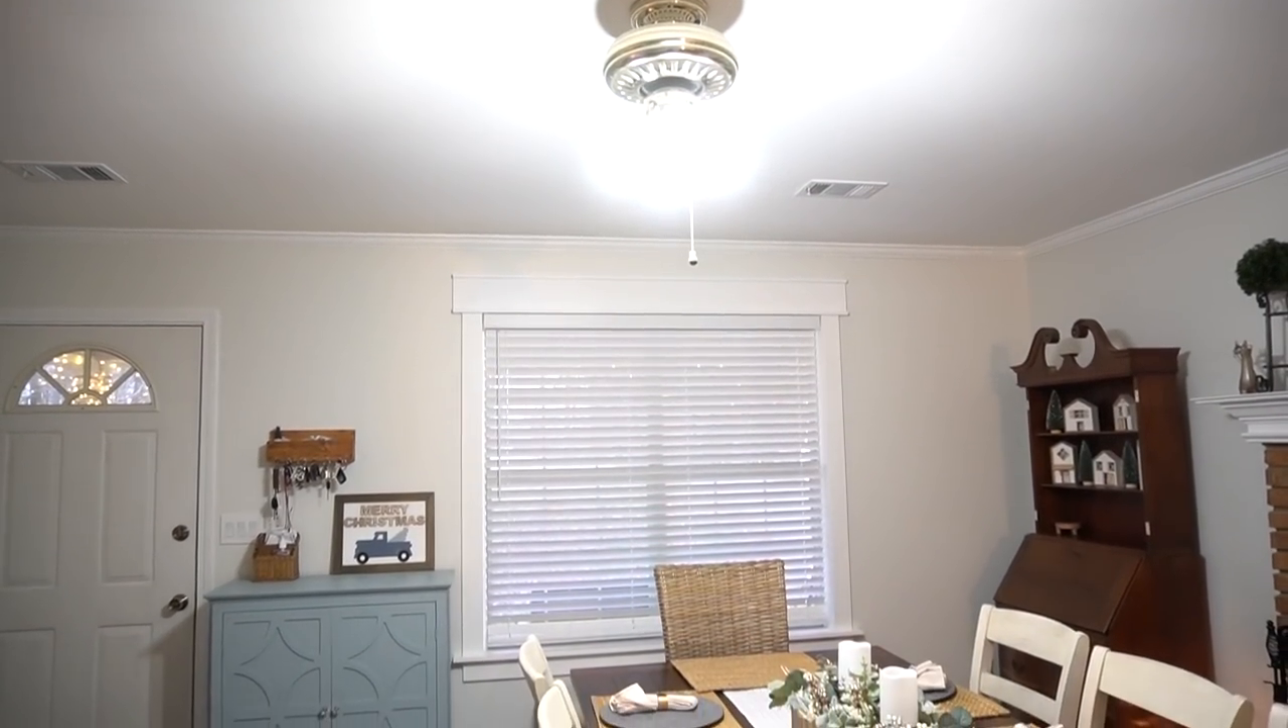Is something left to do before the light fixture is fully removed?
Yes.